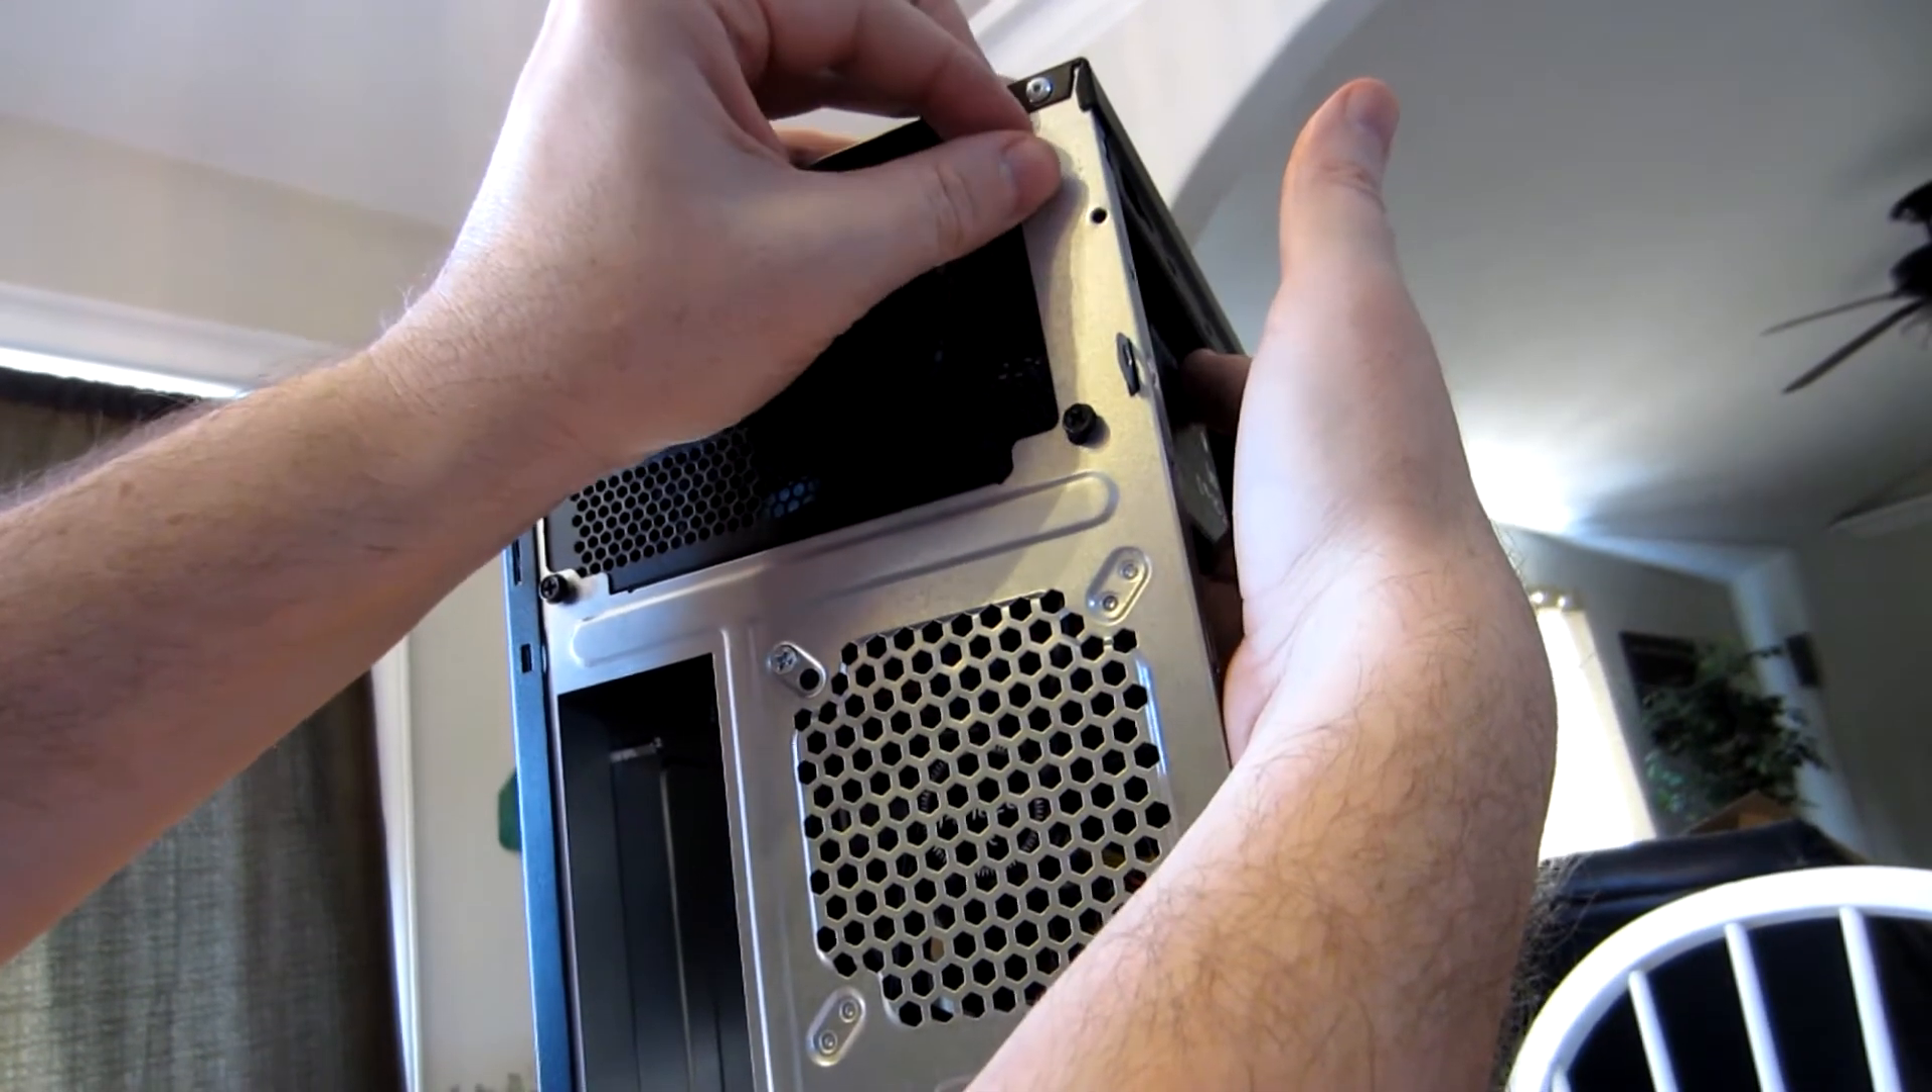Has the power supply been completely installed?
No.